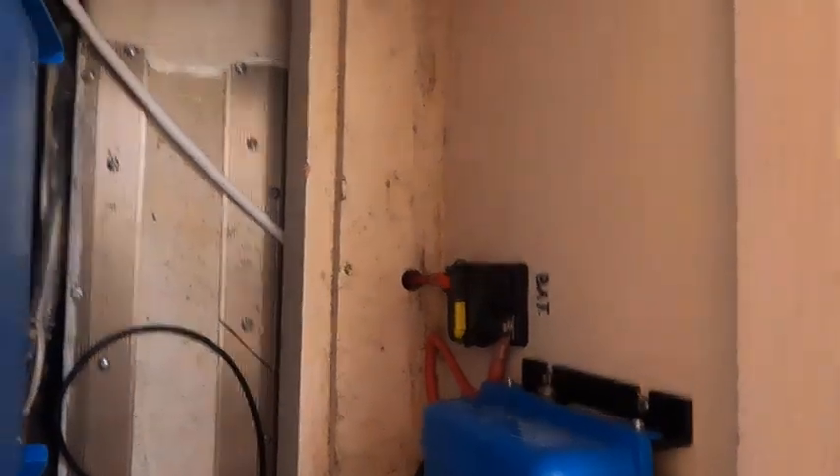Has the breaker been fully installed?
Yes.